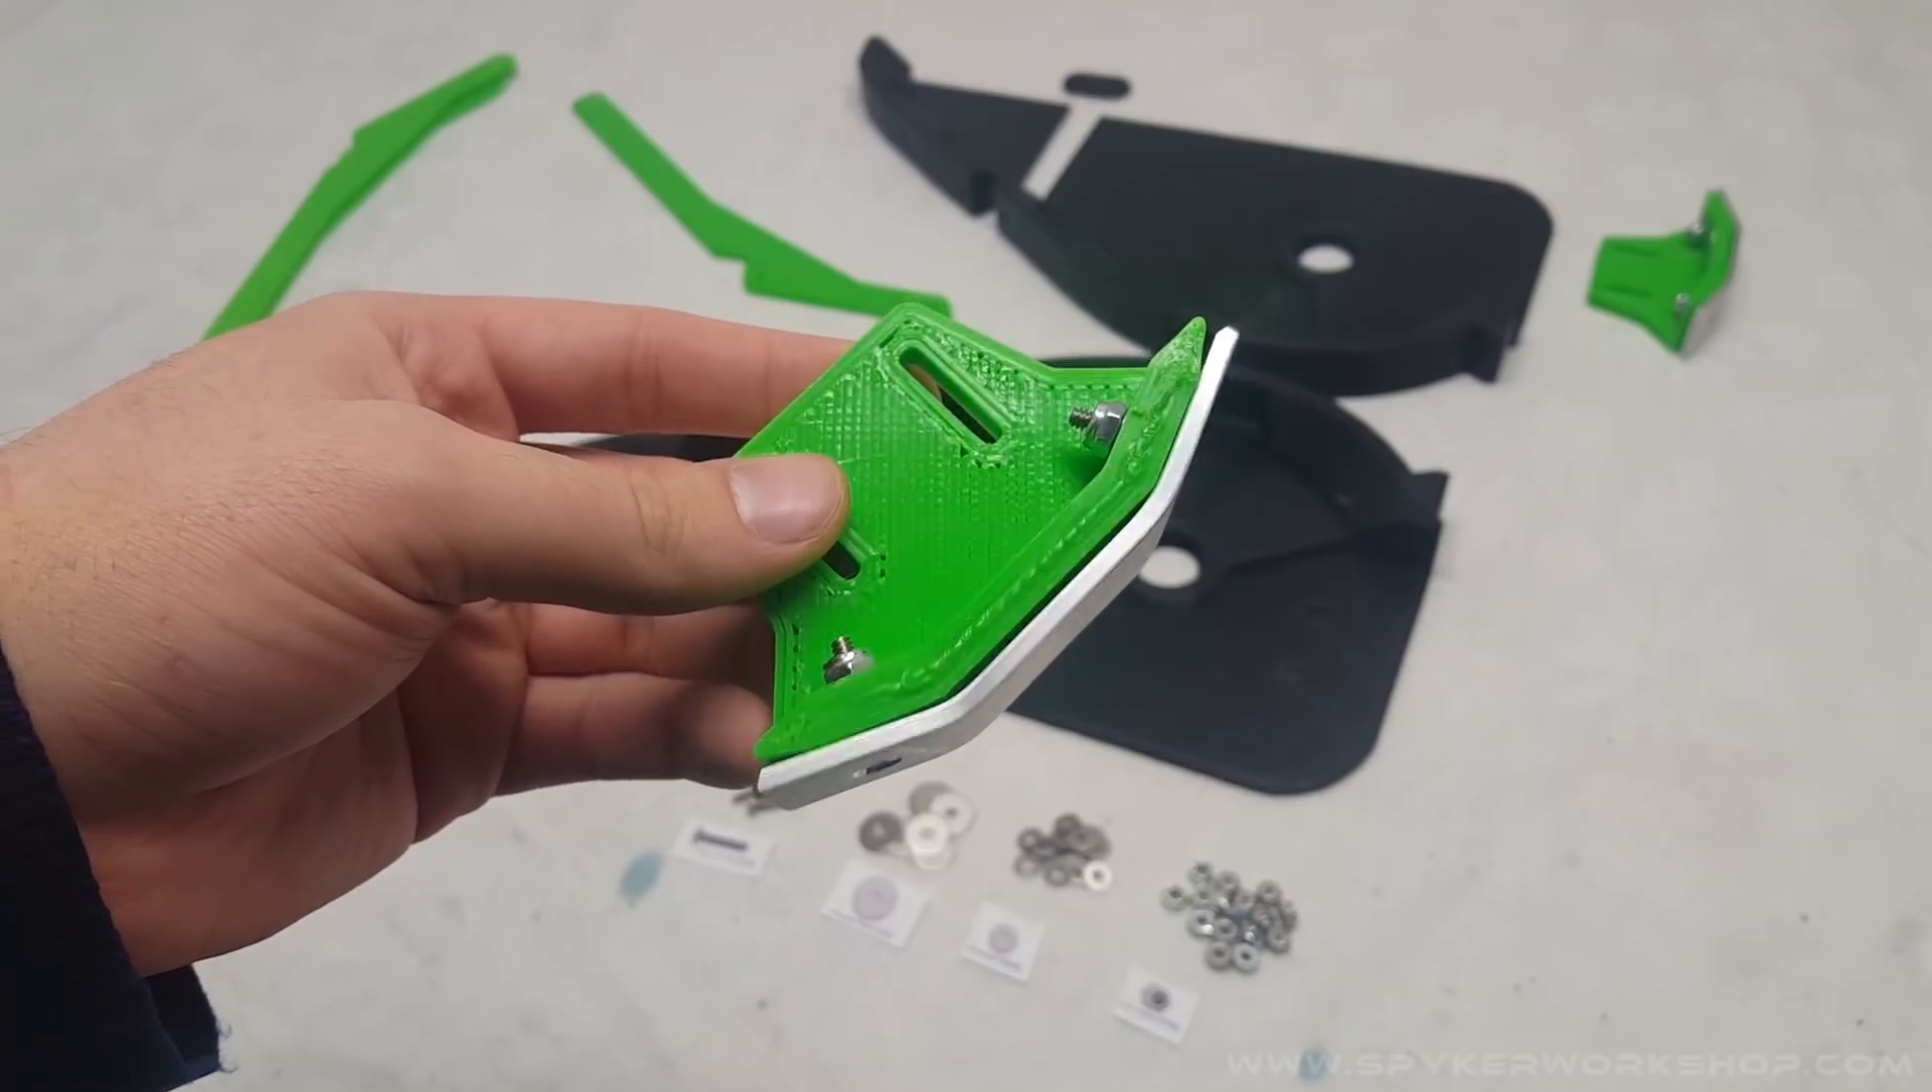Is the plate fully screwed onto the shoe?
Yes.